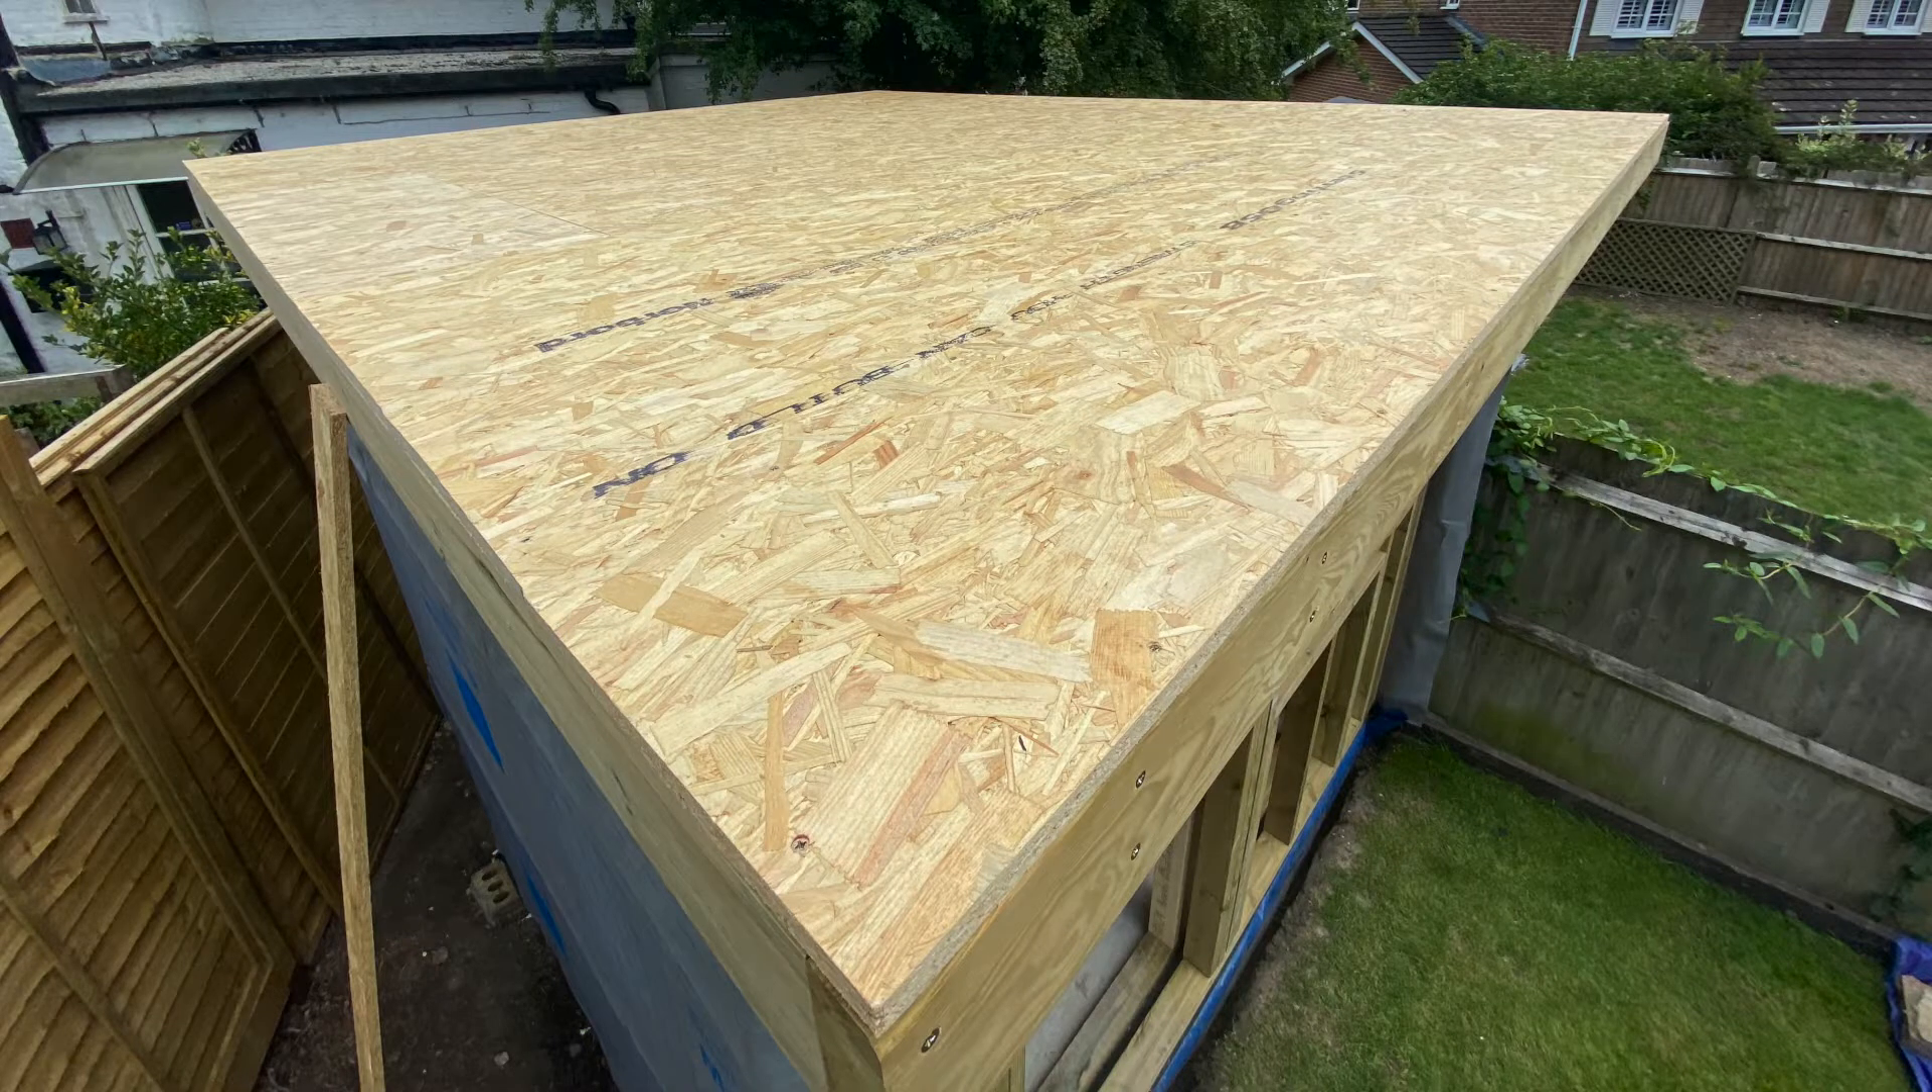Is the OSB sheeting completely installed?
Yes.